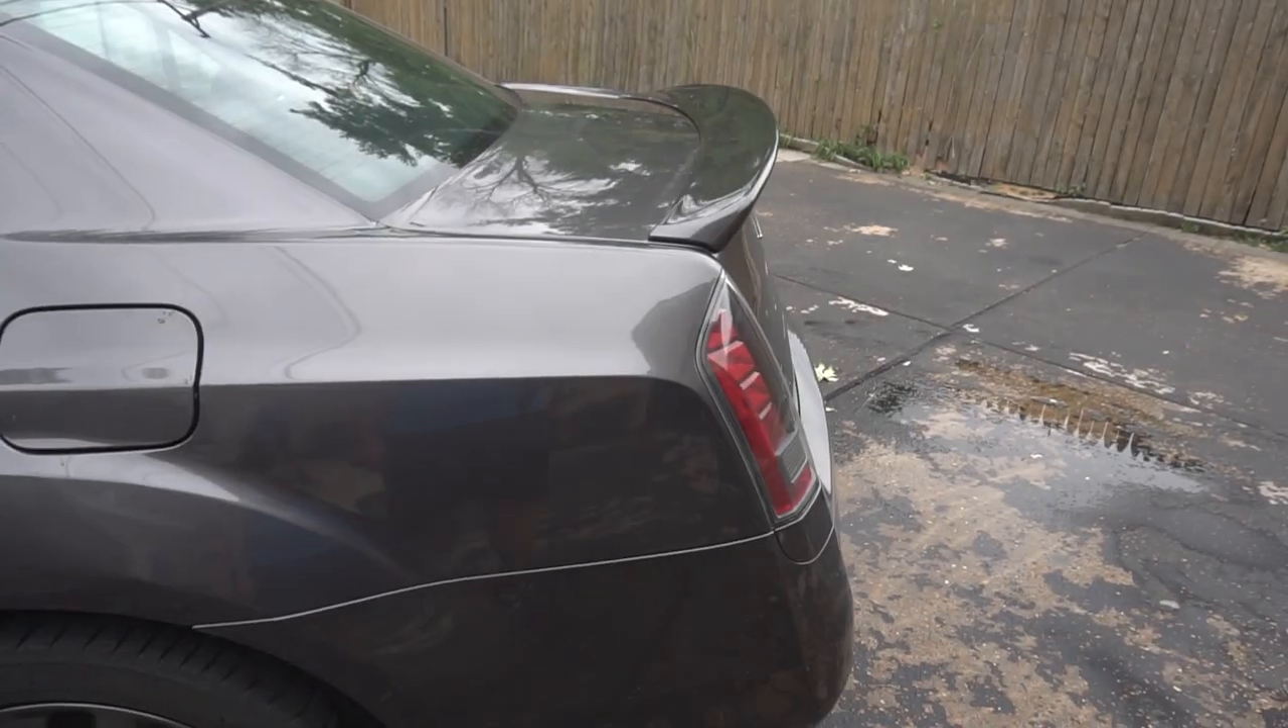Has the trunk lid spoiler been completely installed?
Yes.